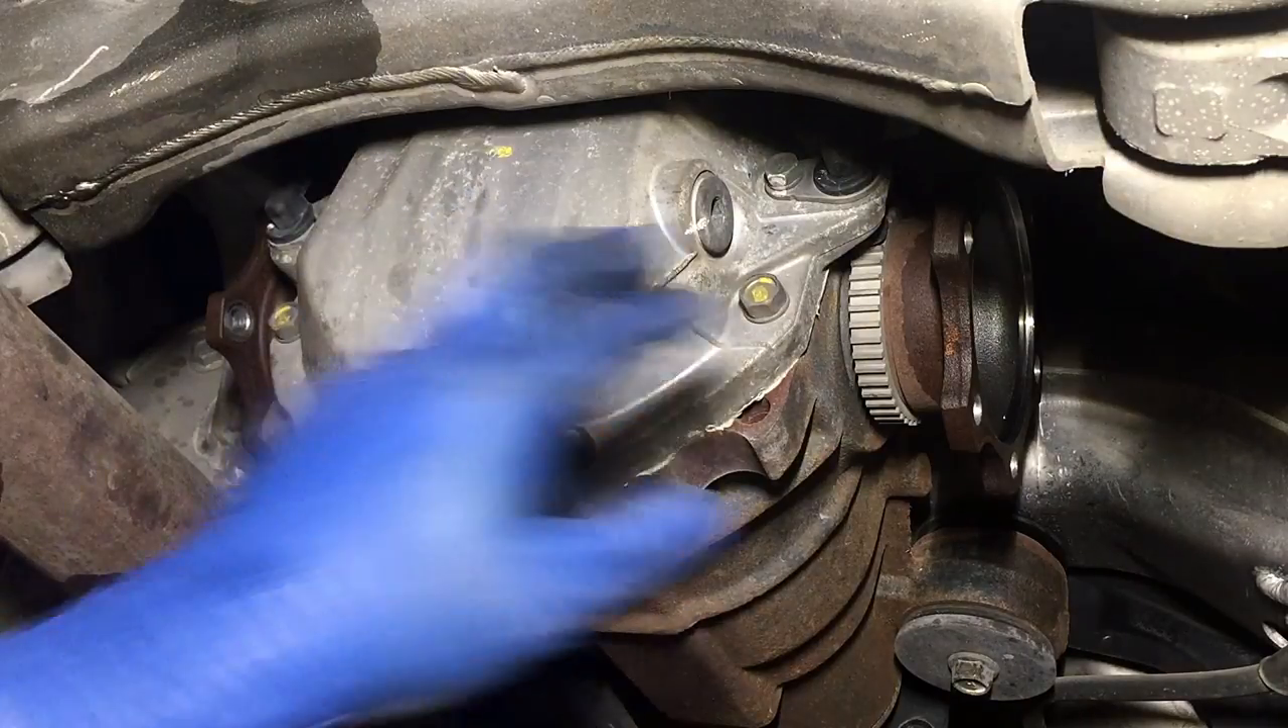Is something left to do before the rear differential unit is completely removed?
Yes.